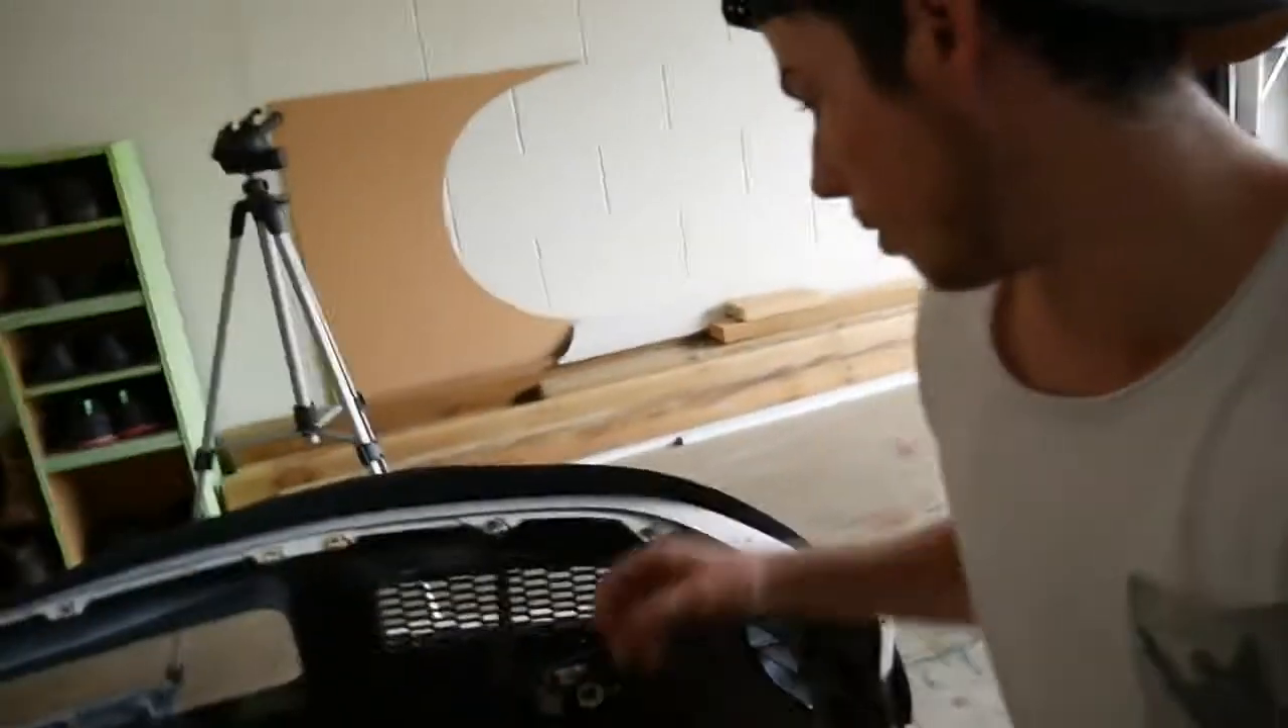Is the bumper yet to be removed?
No.